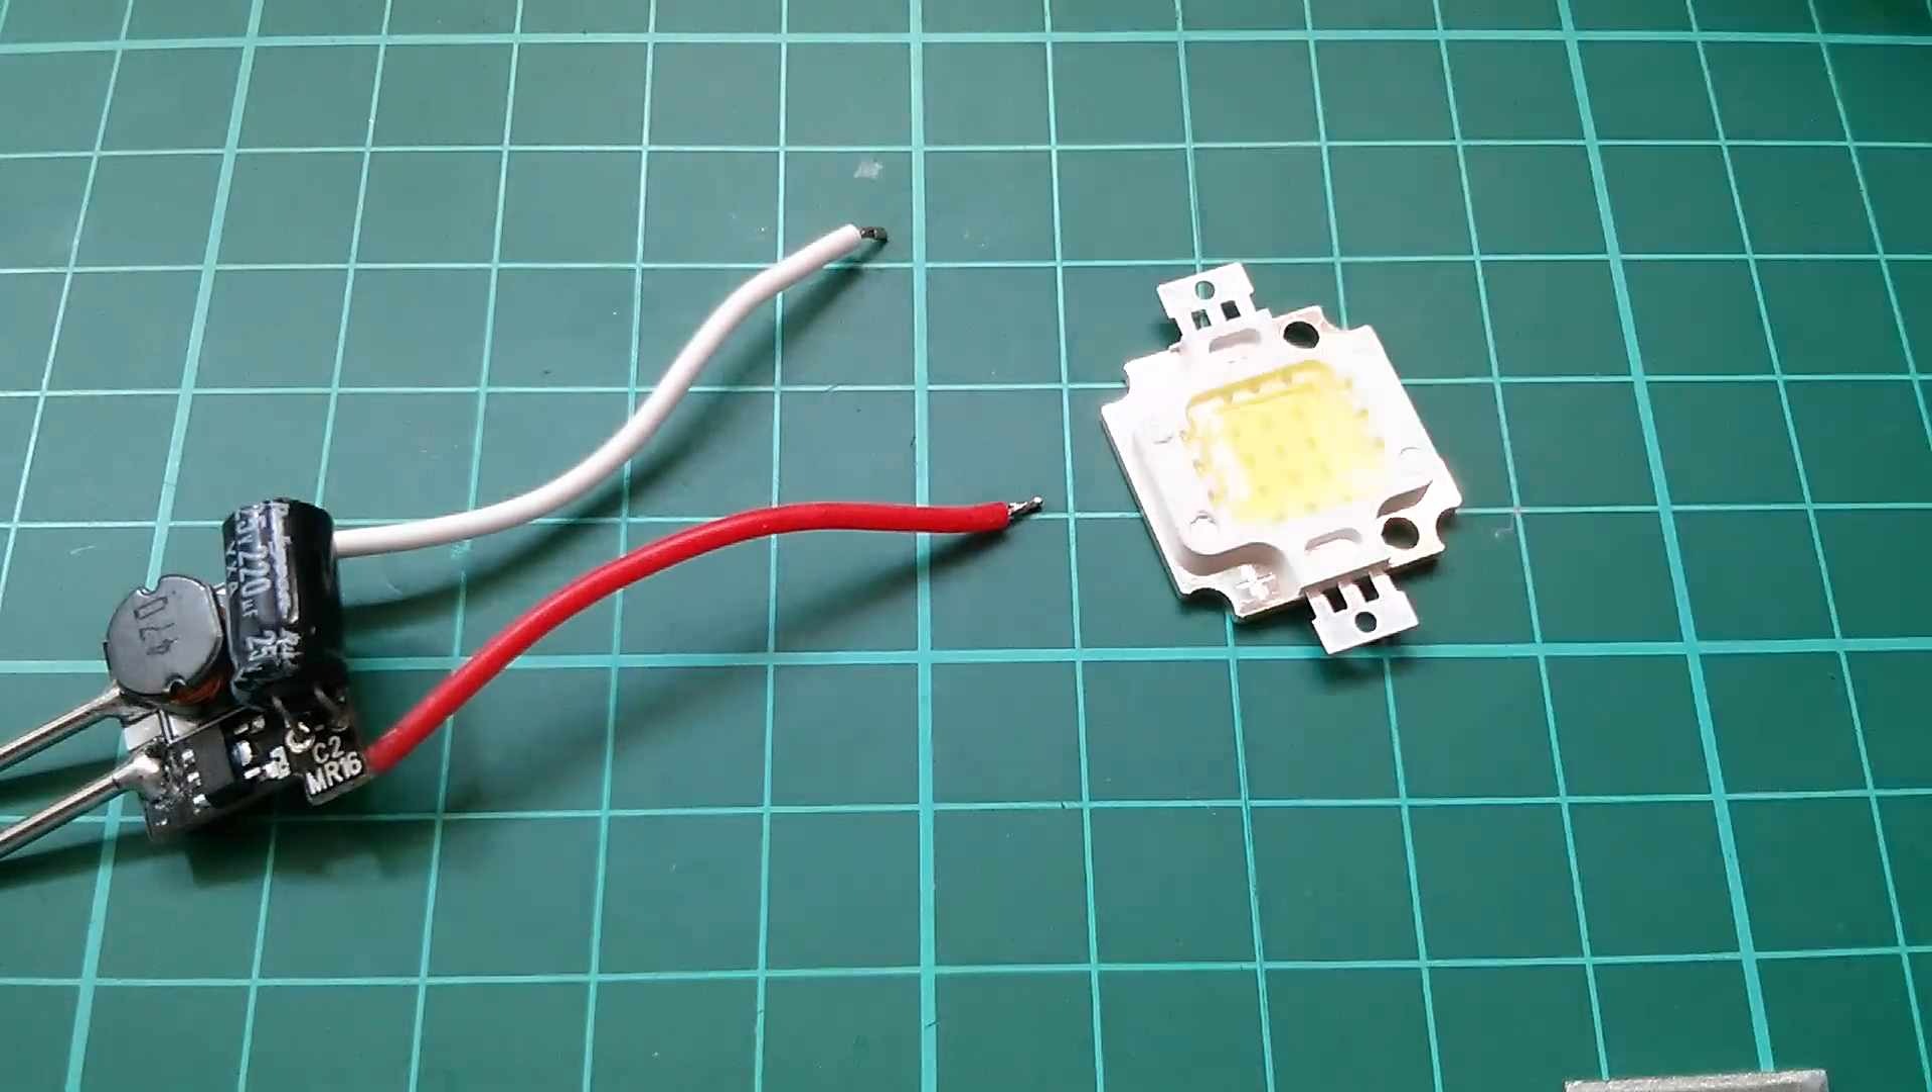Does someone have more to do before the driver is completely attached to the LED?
Yes.